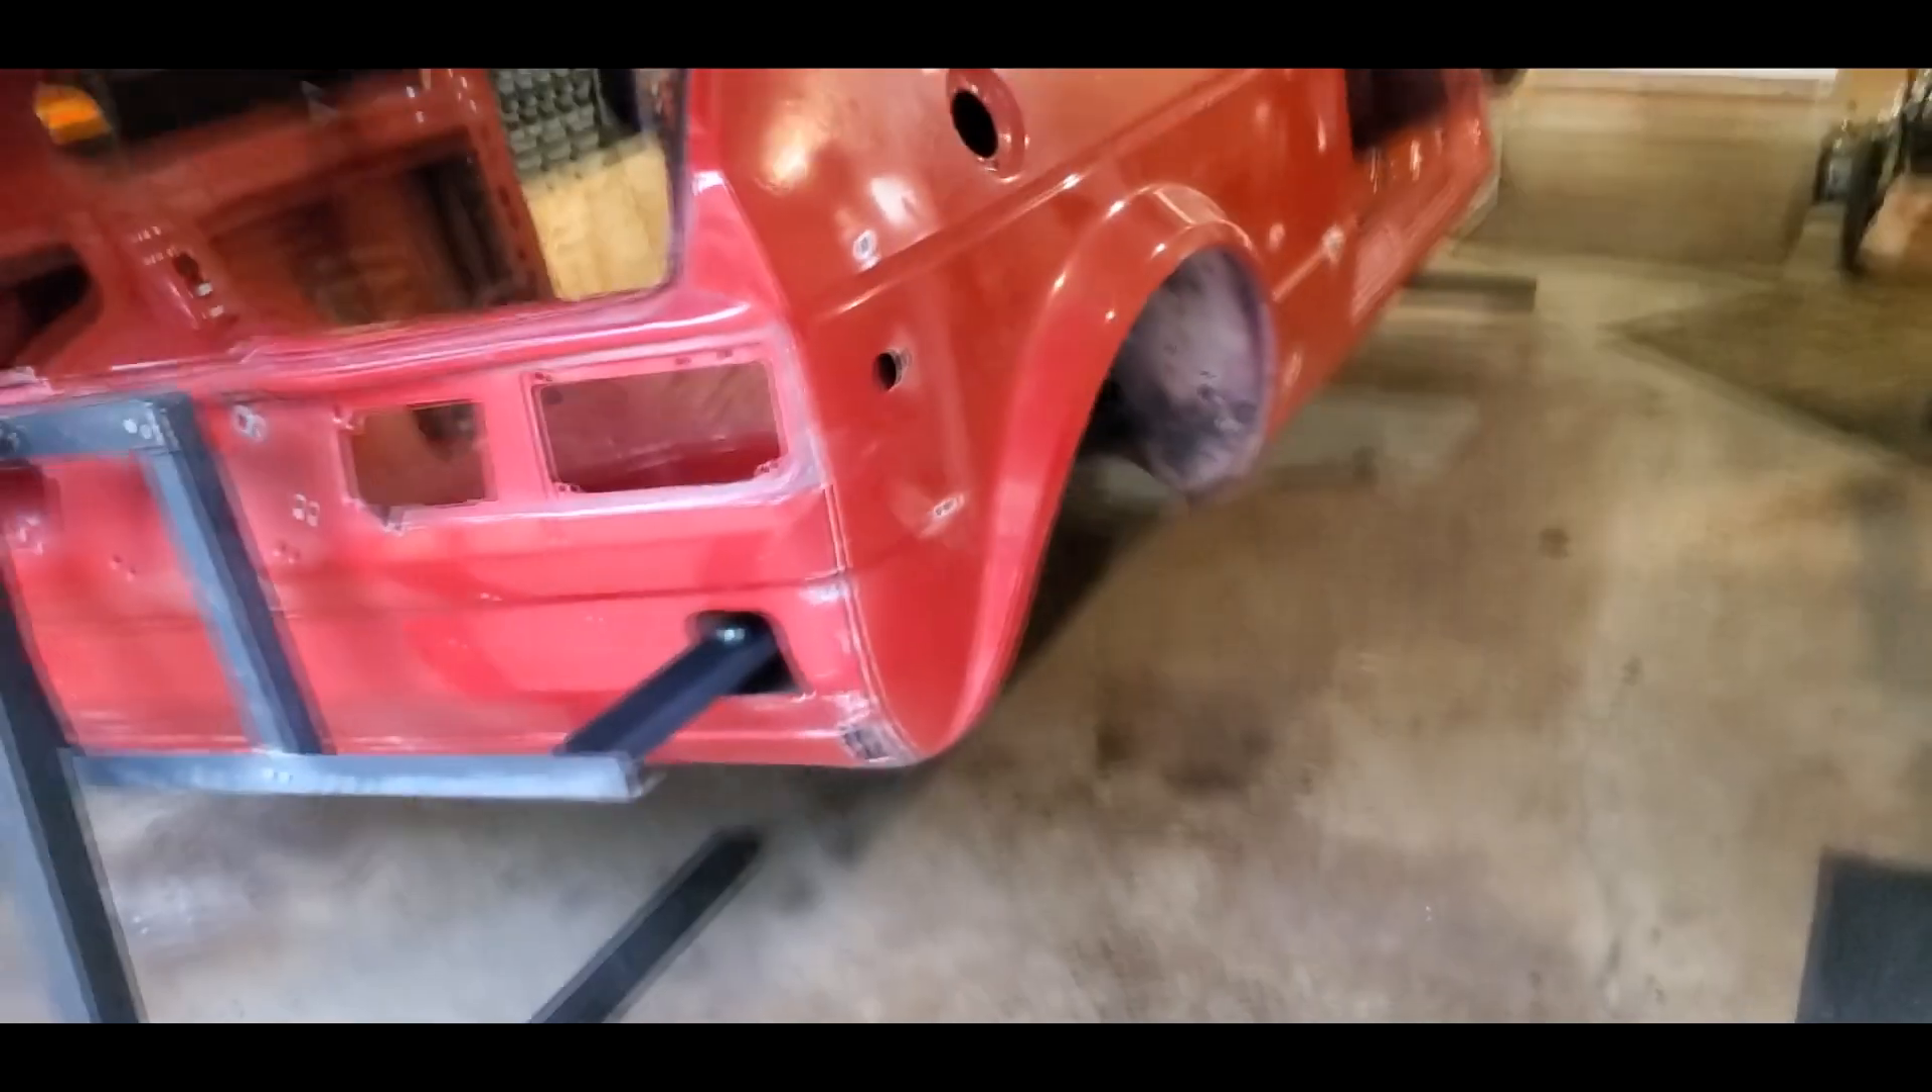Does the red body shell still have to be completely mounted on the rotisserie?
No.